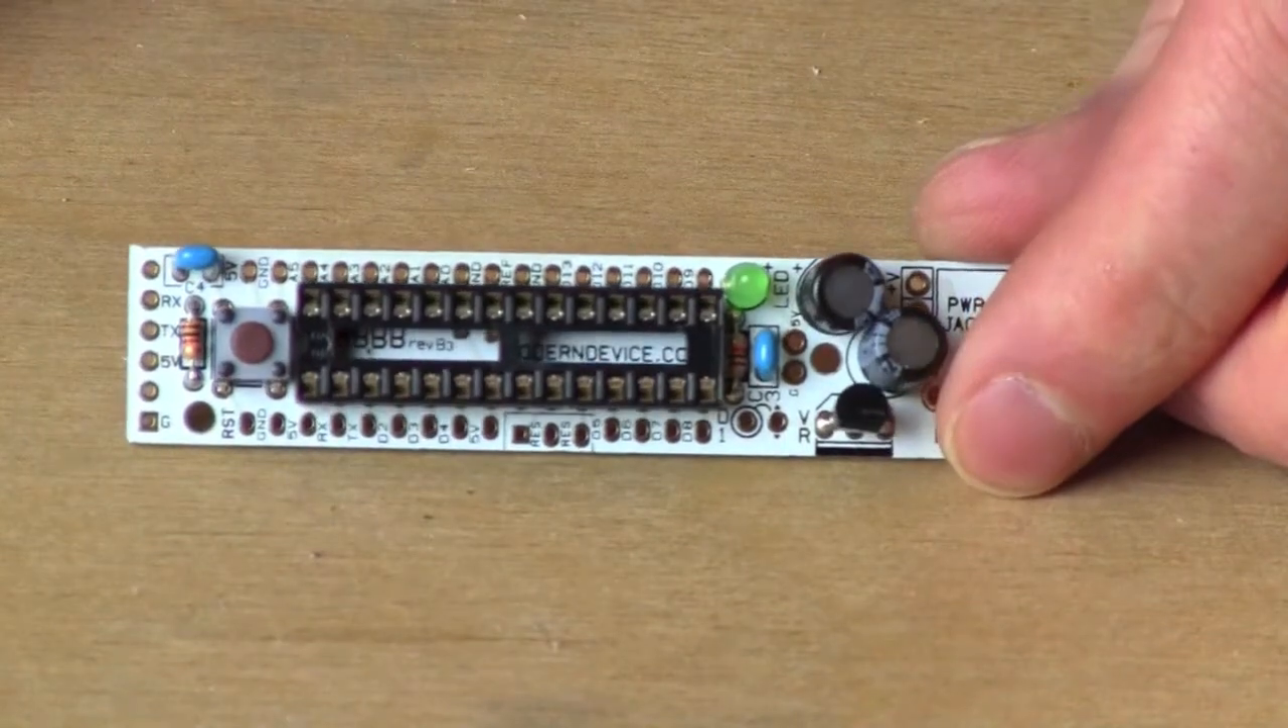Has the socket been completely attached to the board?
Yes.